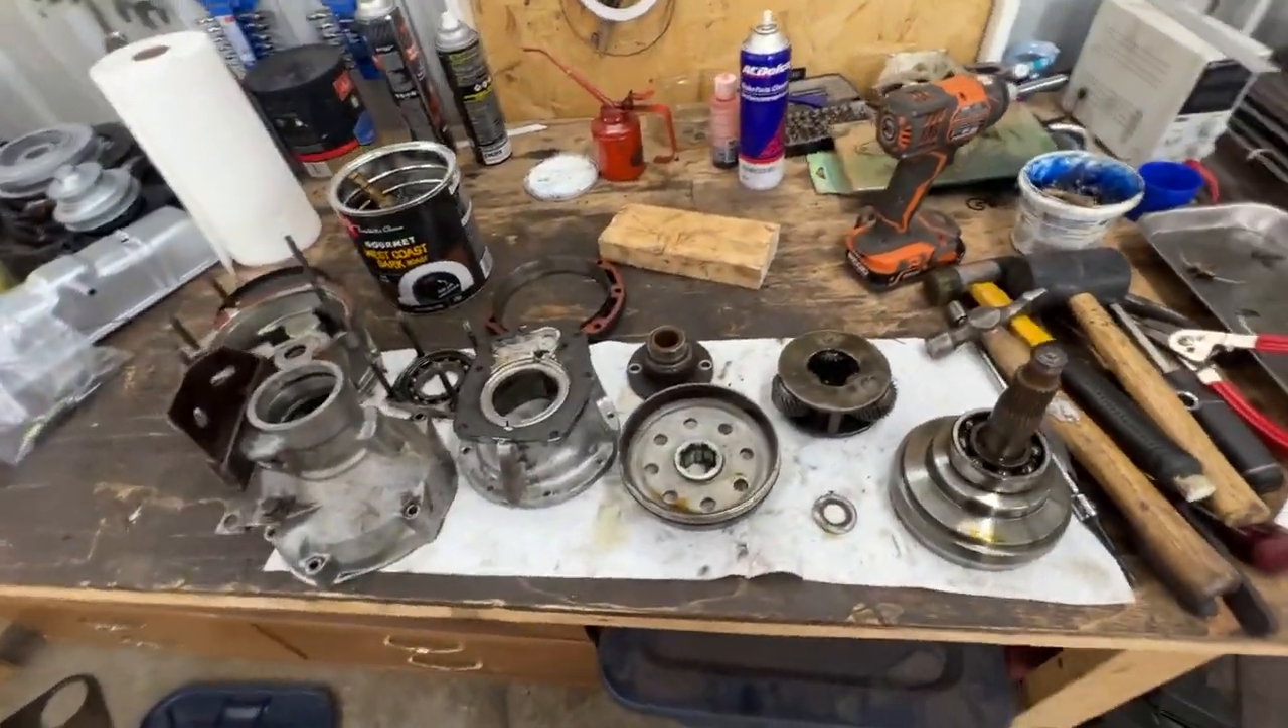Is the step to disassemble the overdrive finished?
Yes.